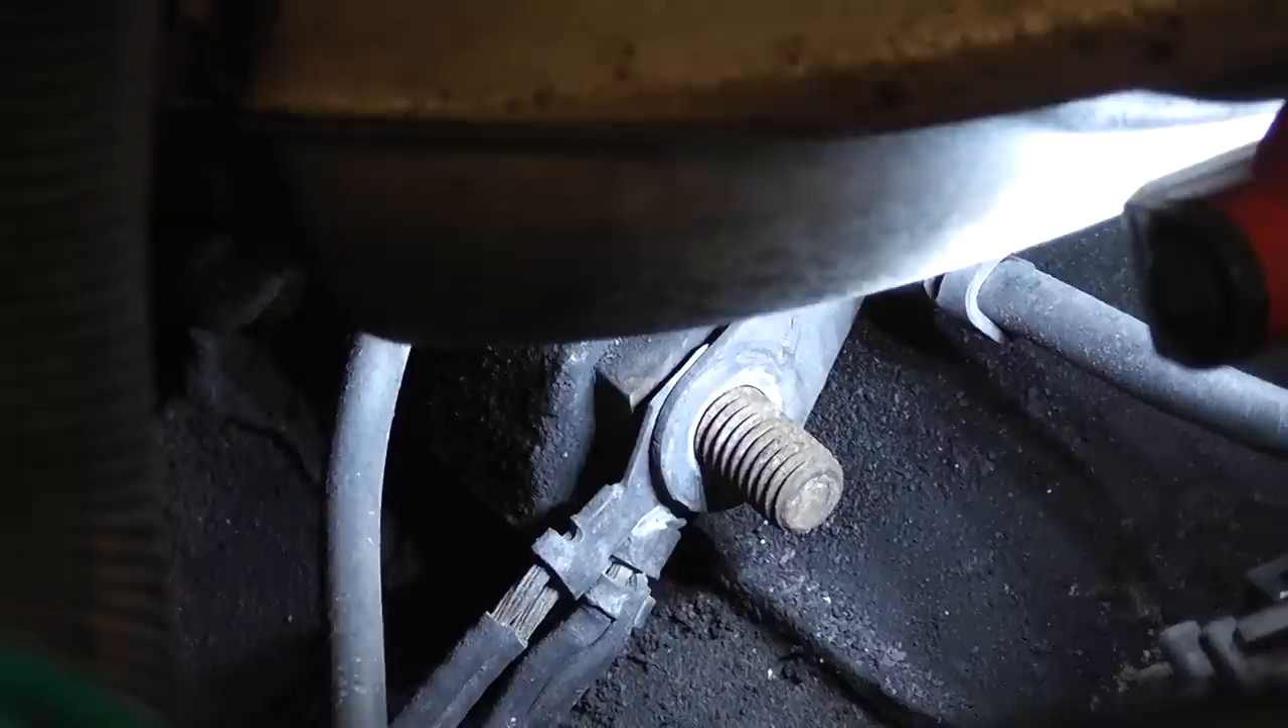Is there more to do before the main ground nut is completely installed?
Yes.